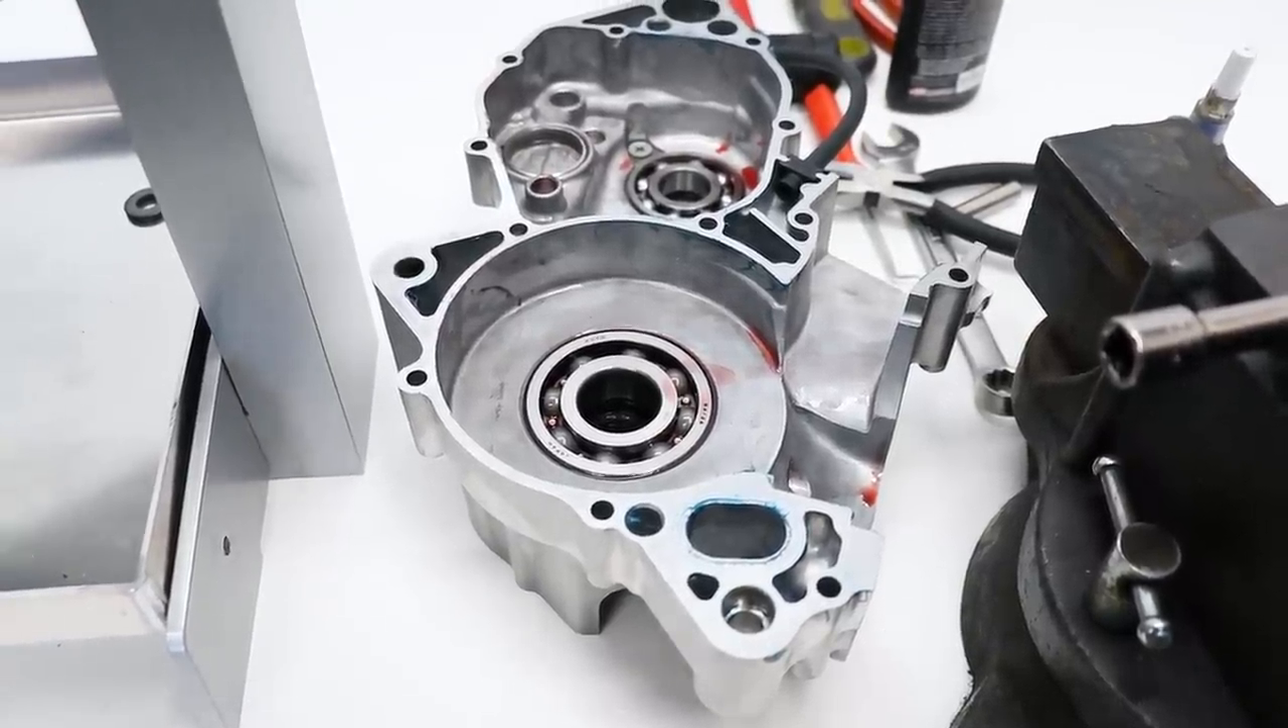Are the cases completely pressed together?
No.